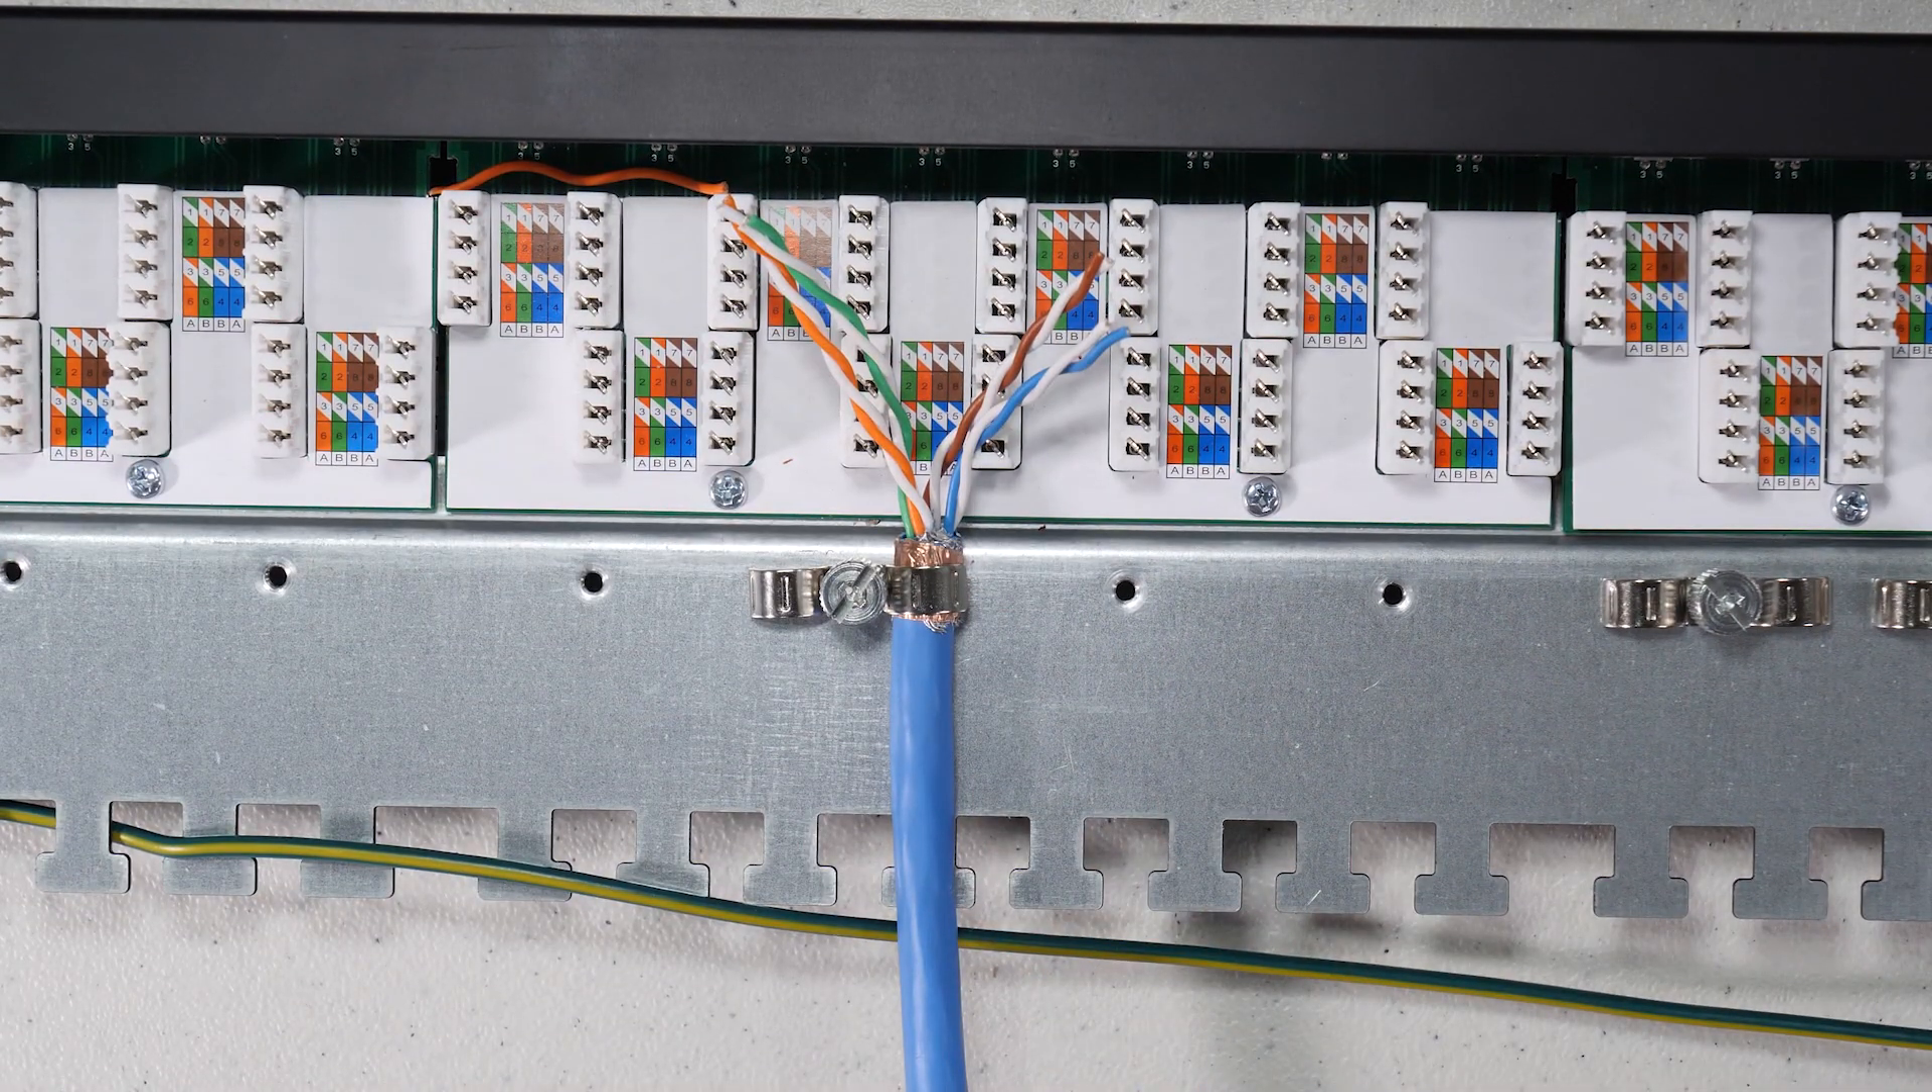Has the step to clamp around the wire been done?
Yes.